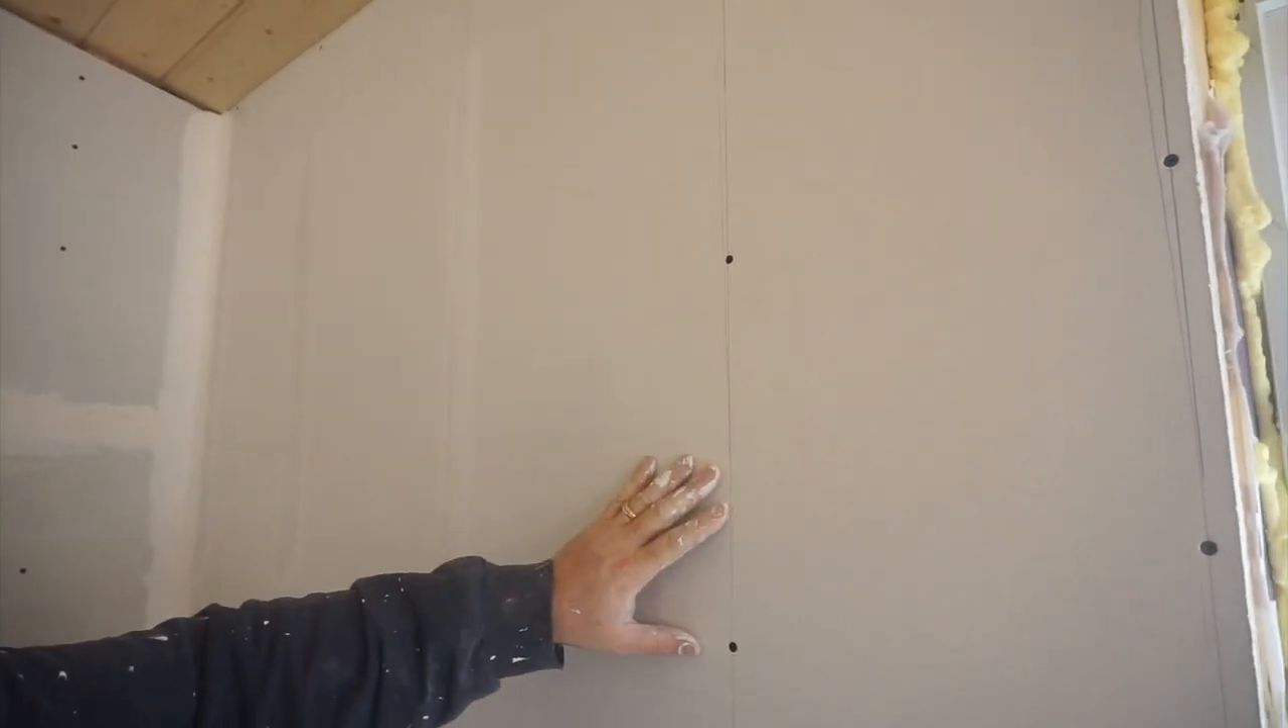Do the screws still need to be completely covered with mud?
Yes.